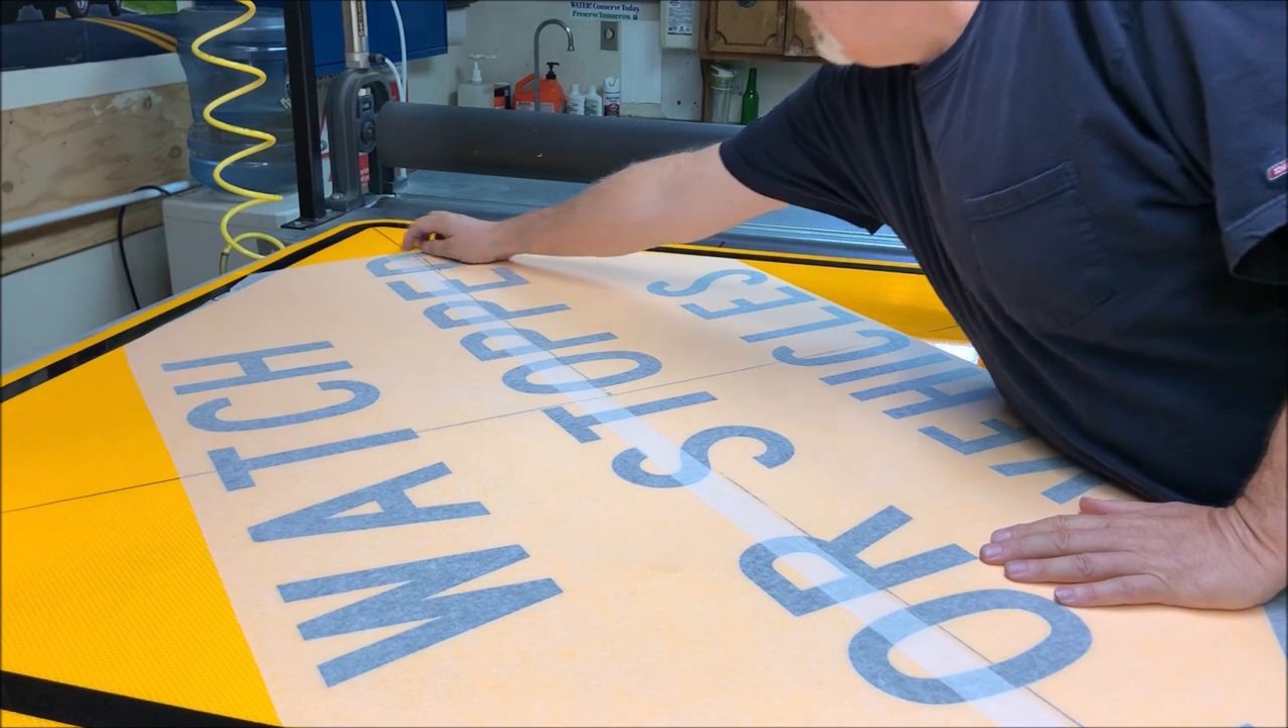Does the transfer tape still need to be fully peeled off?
Yes.